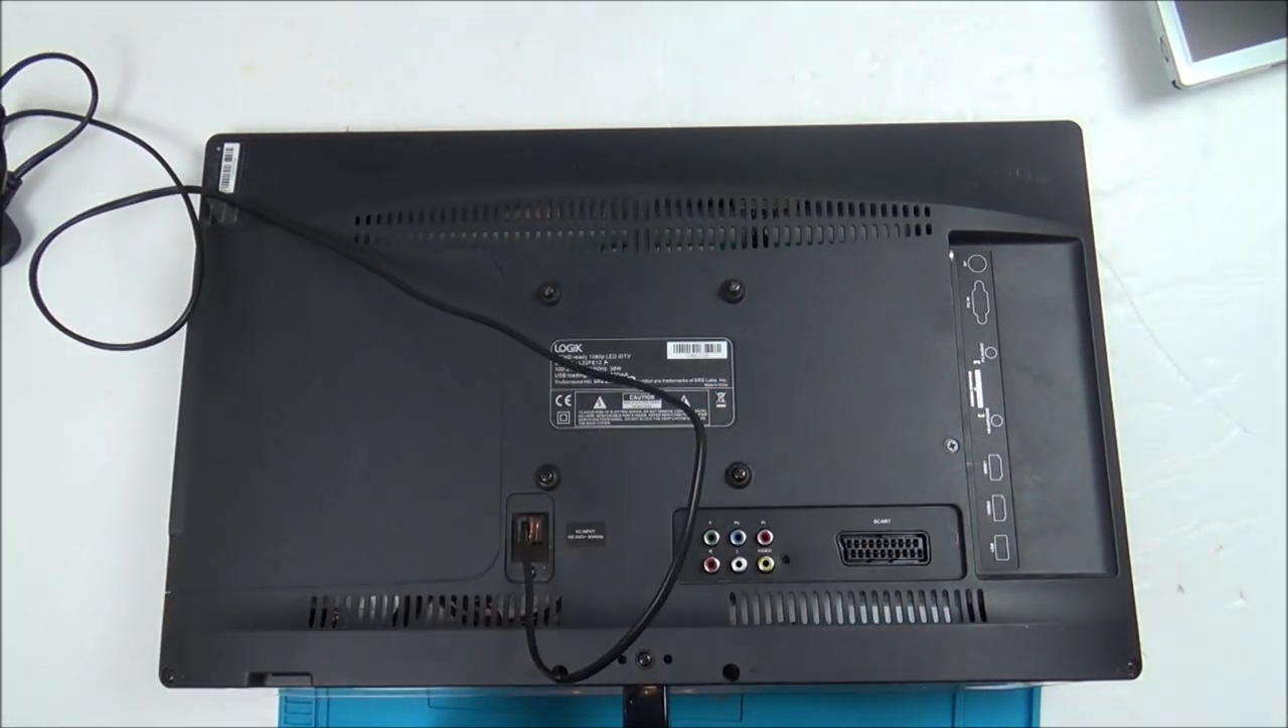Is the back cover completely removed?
No.